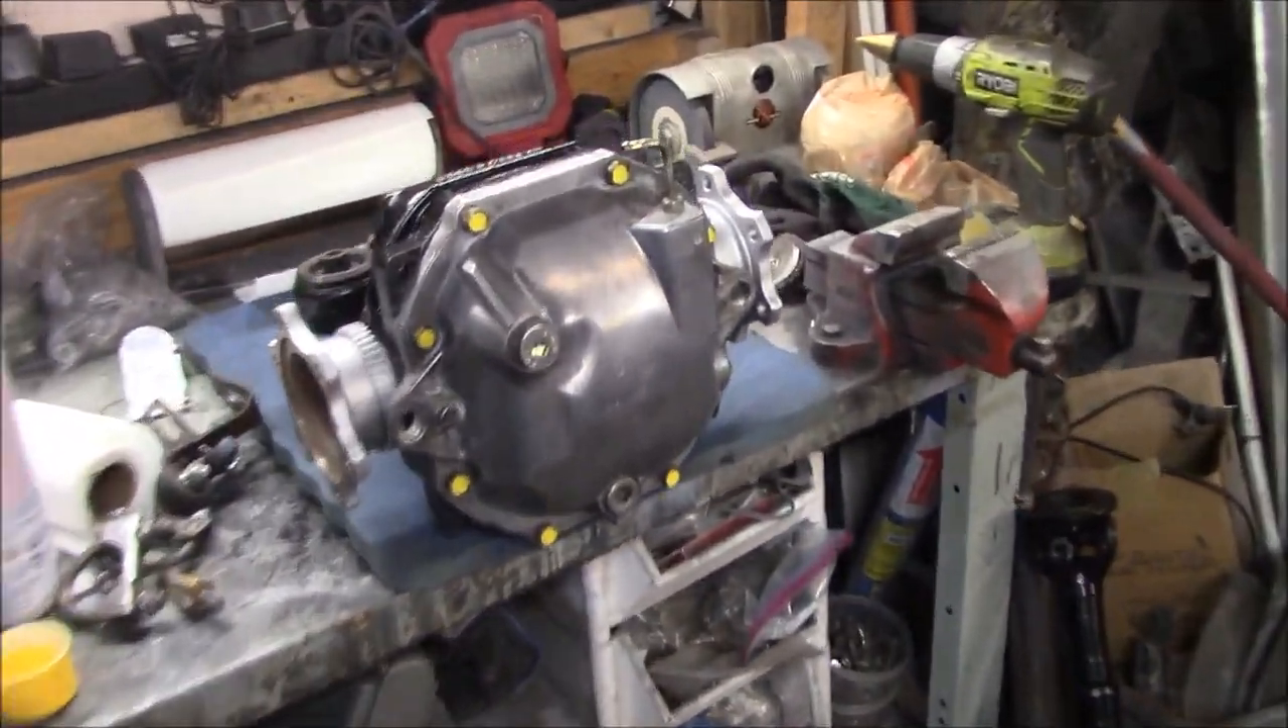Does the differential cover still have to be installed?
No.